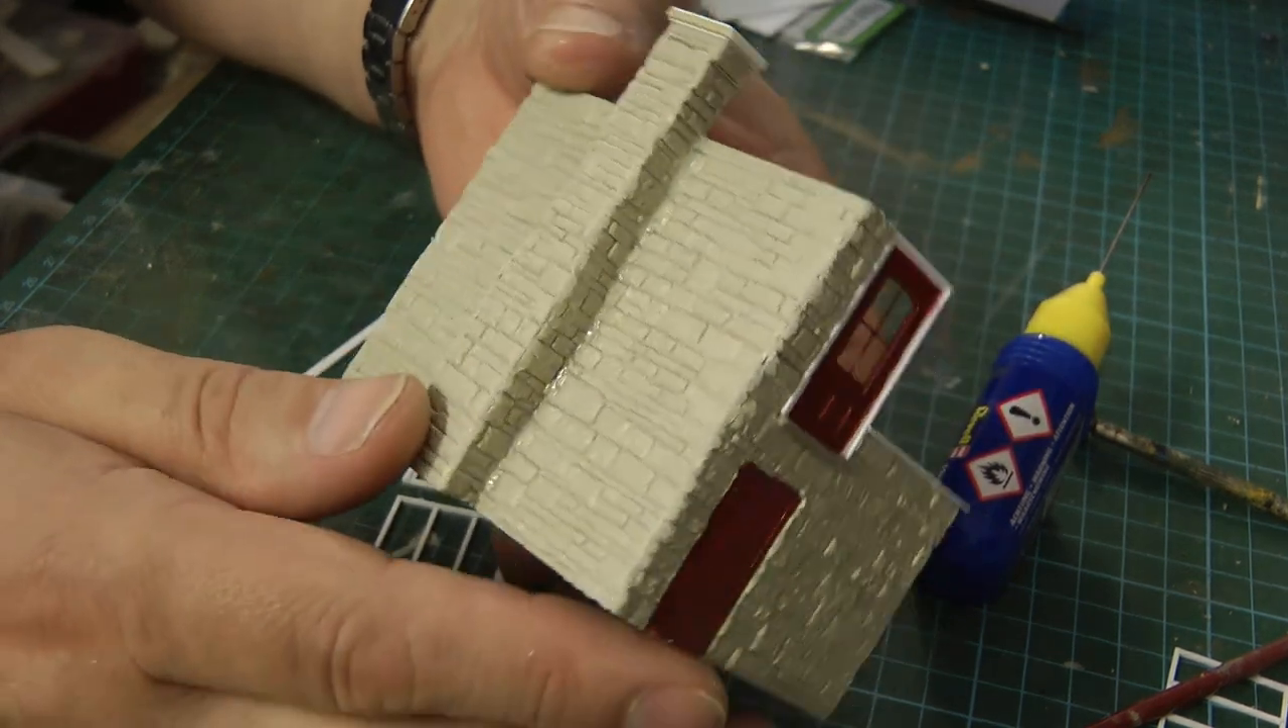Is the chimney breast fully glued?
Yes.